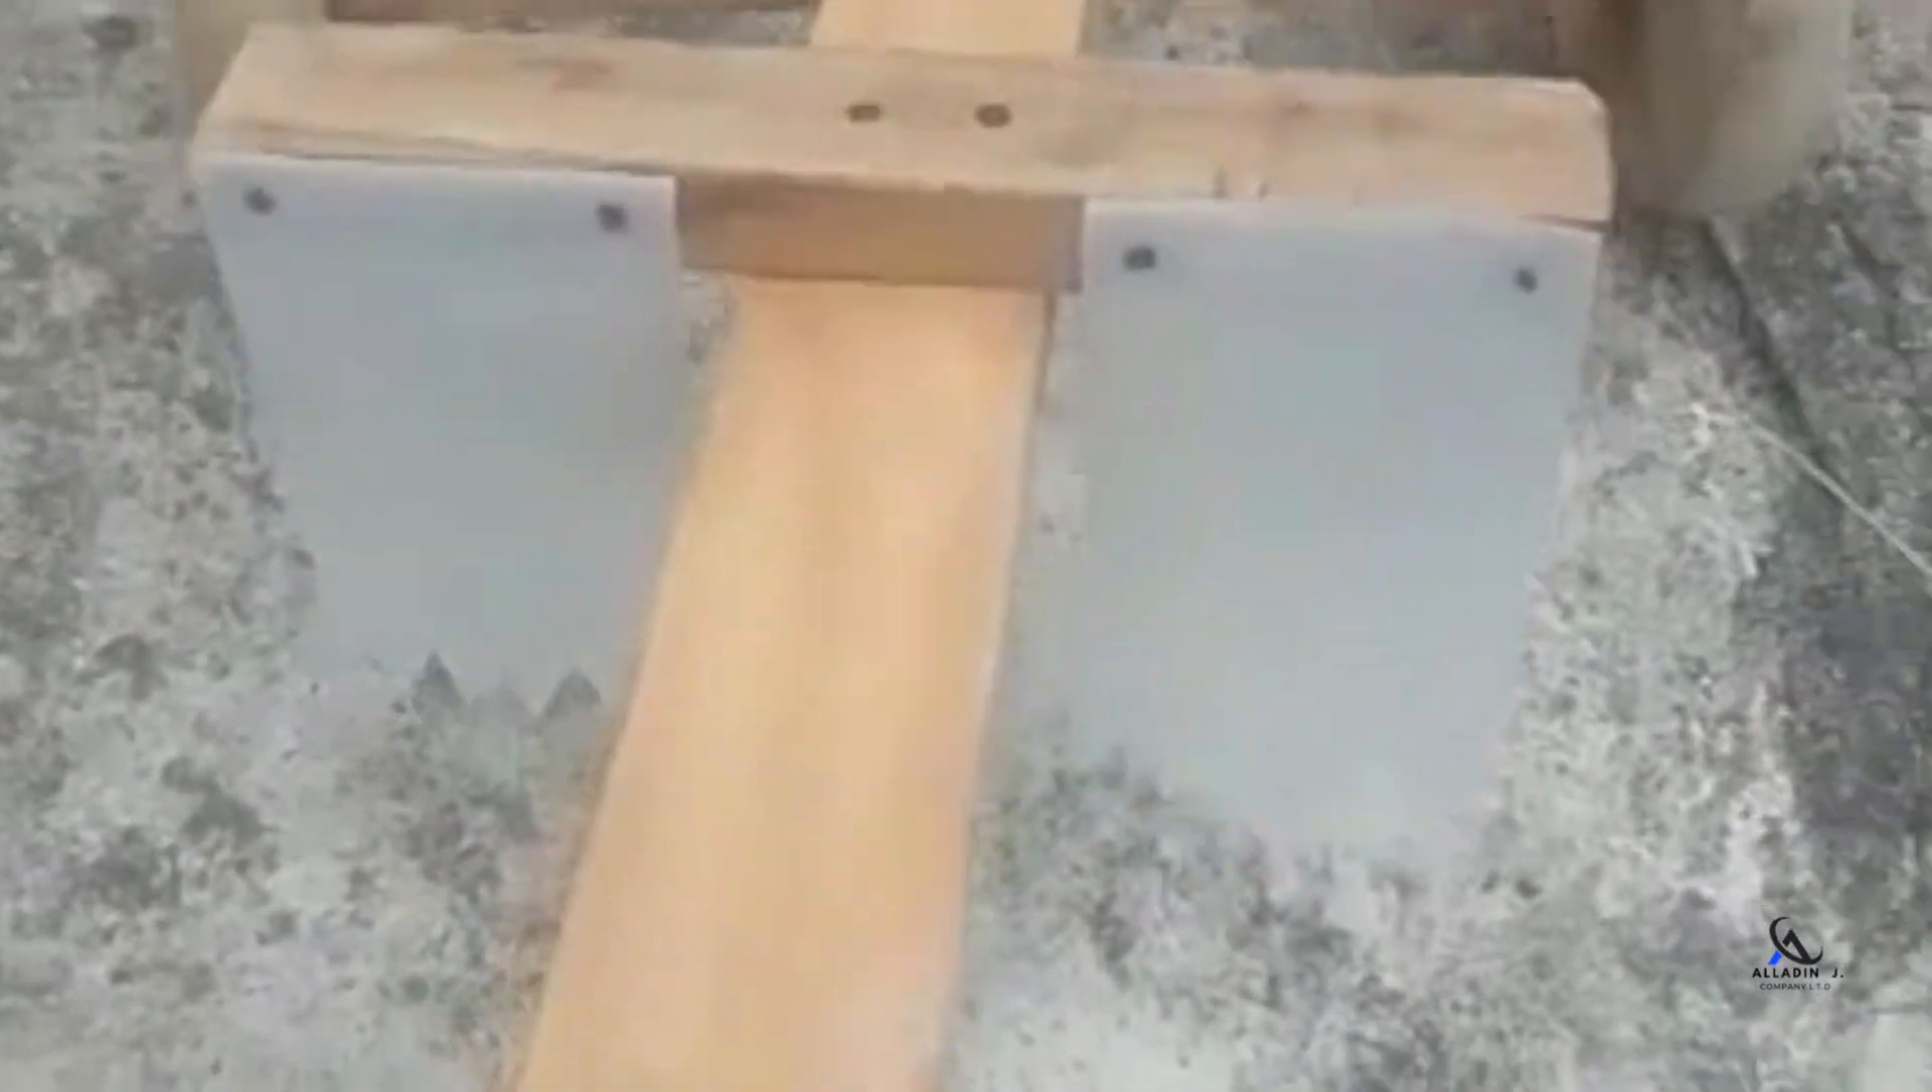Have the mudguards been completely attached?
Yes.